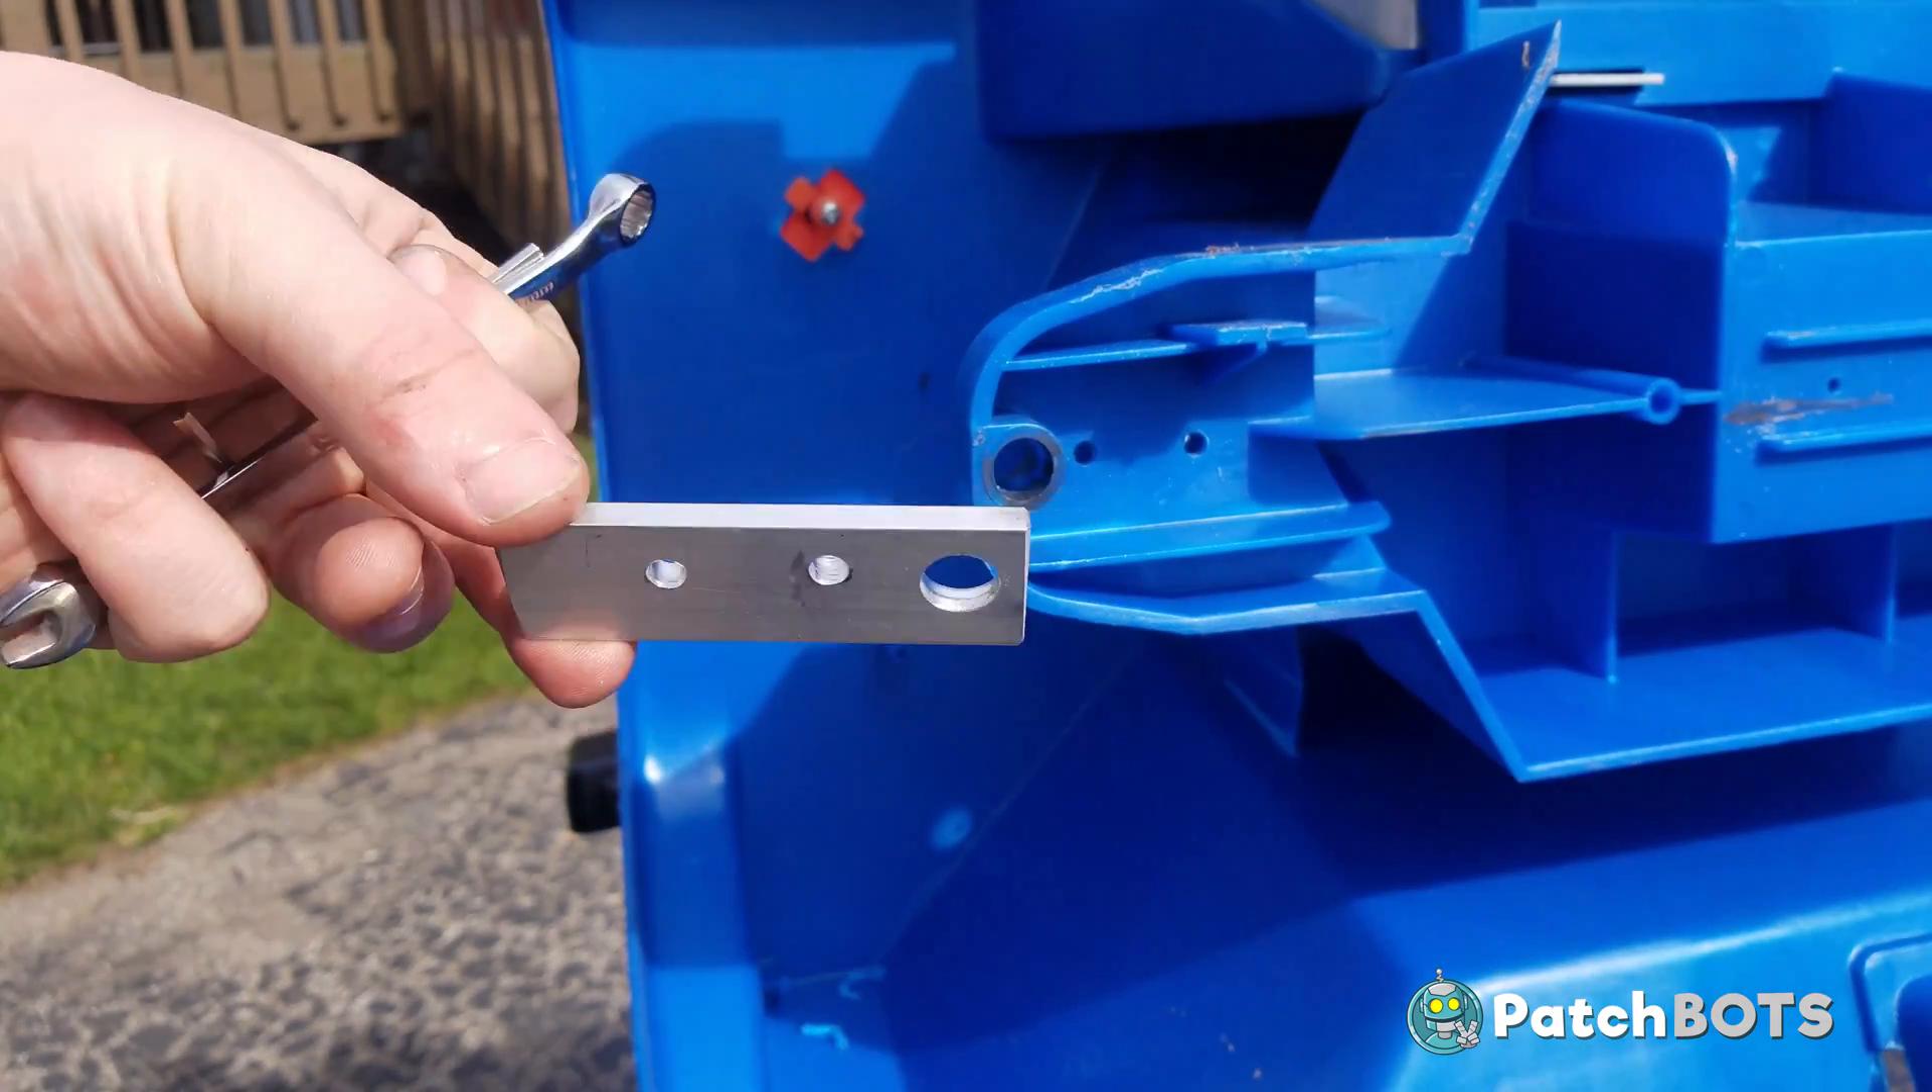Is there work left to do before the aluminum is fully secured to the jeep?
Yes.